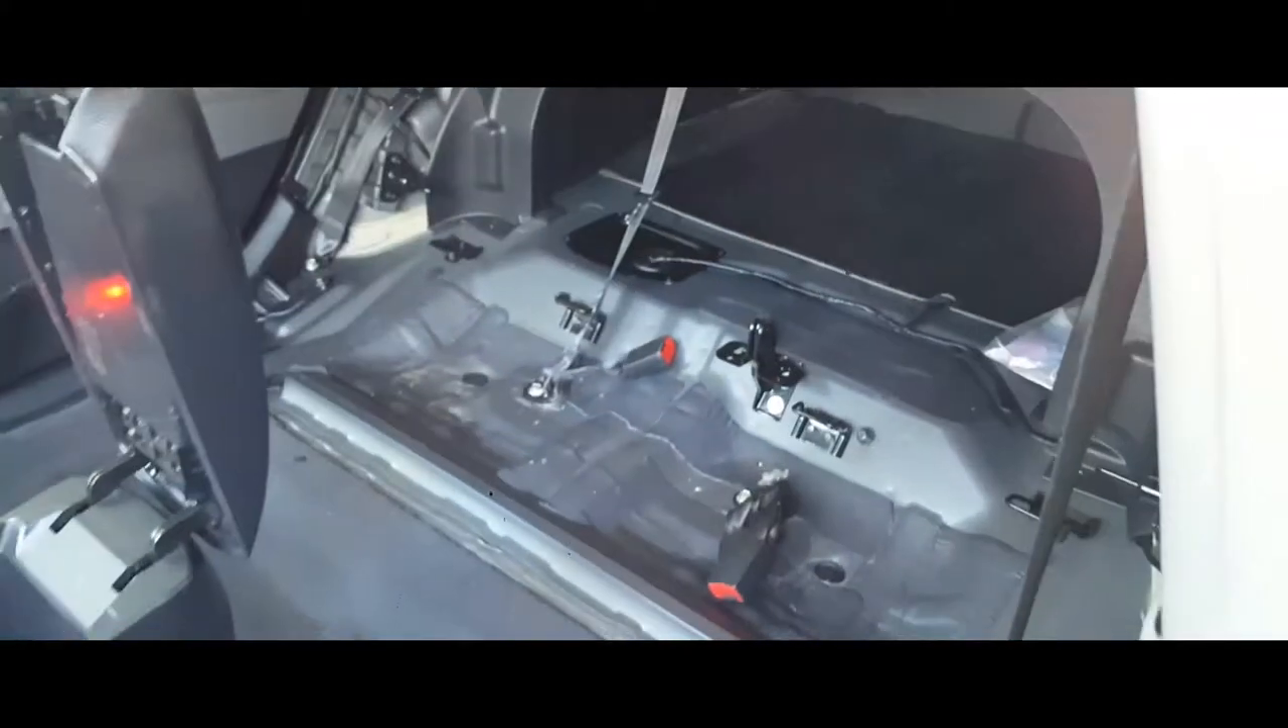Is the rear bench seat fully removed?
Yes.